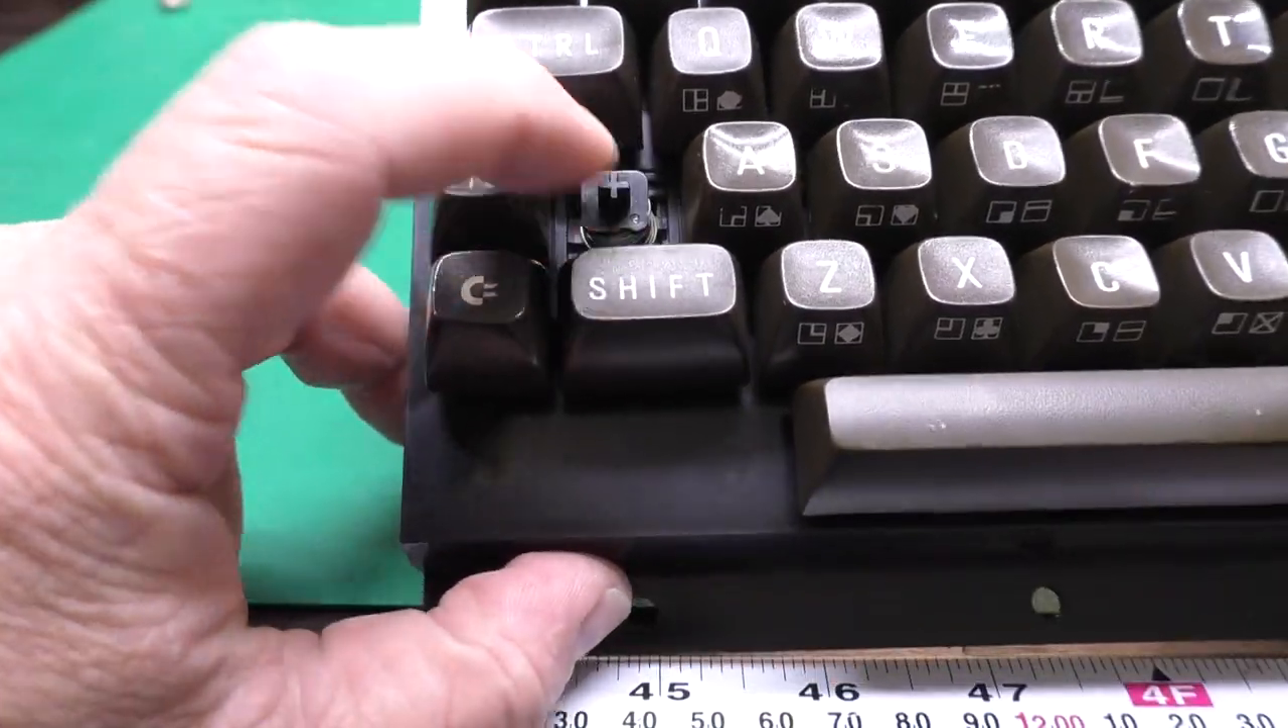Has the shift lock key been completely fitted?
No.